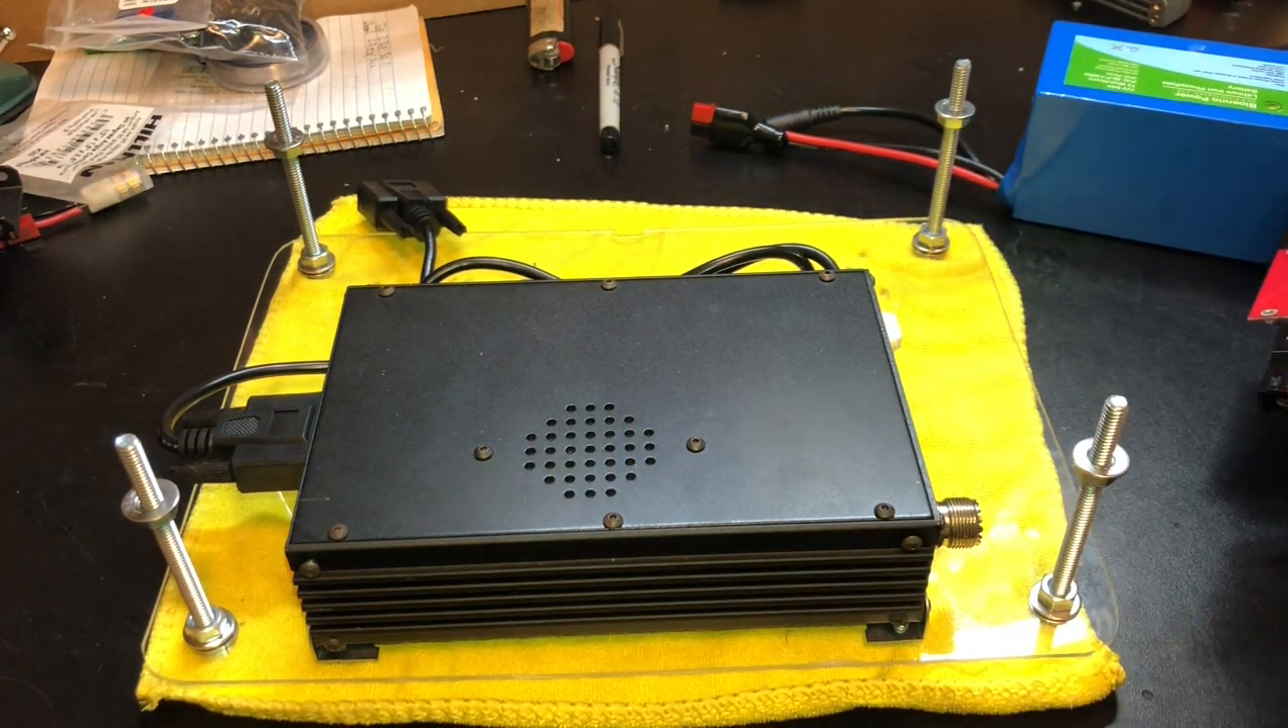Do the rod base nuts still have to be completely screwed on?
No.